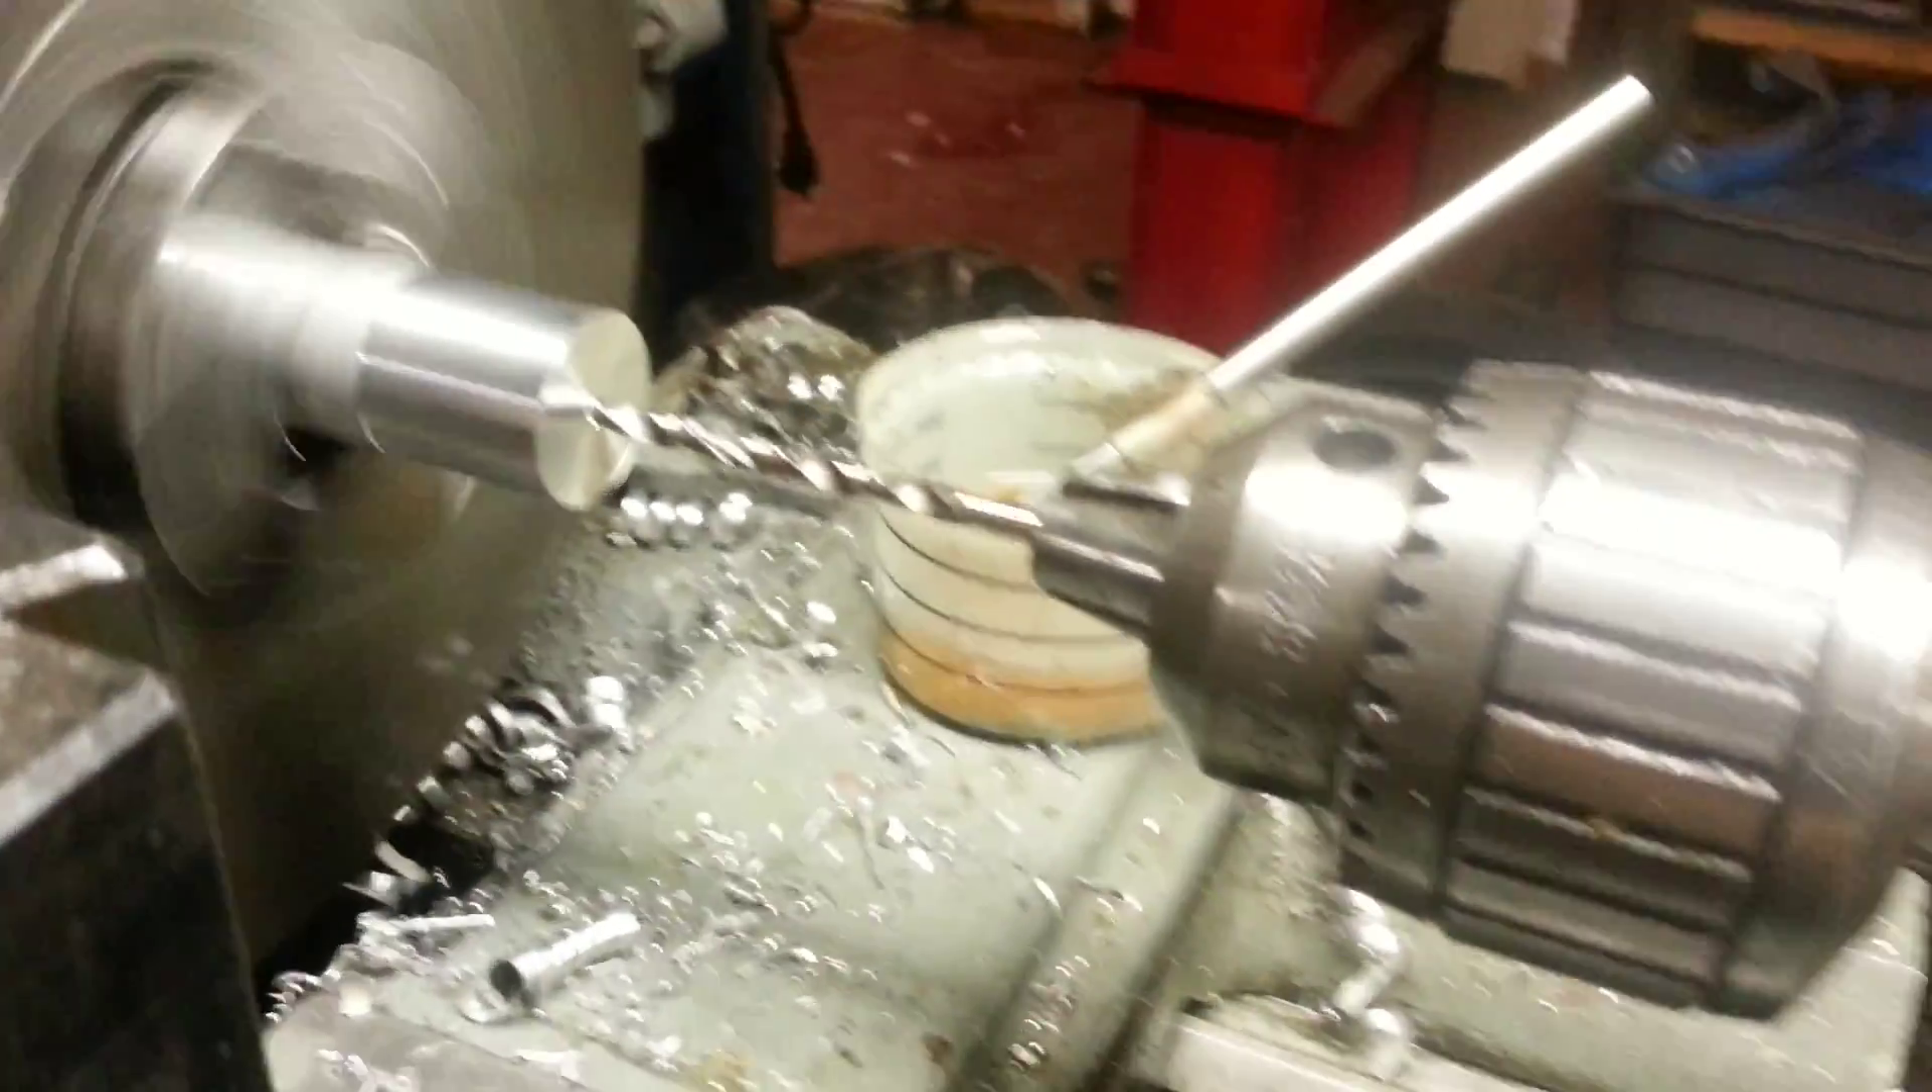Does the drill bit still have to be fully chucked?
No.